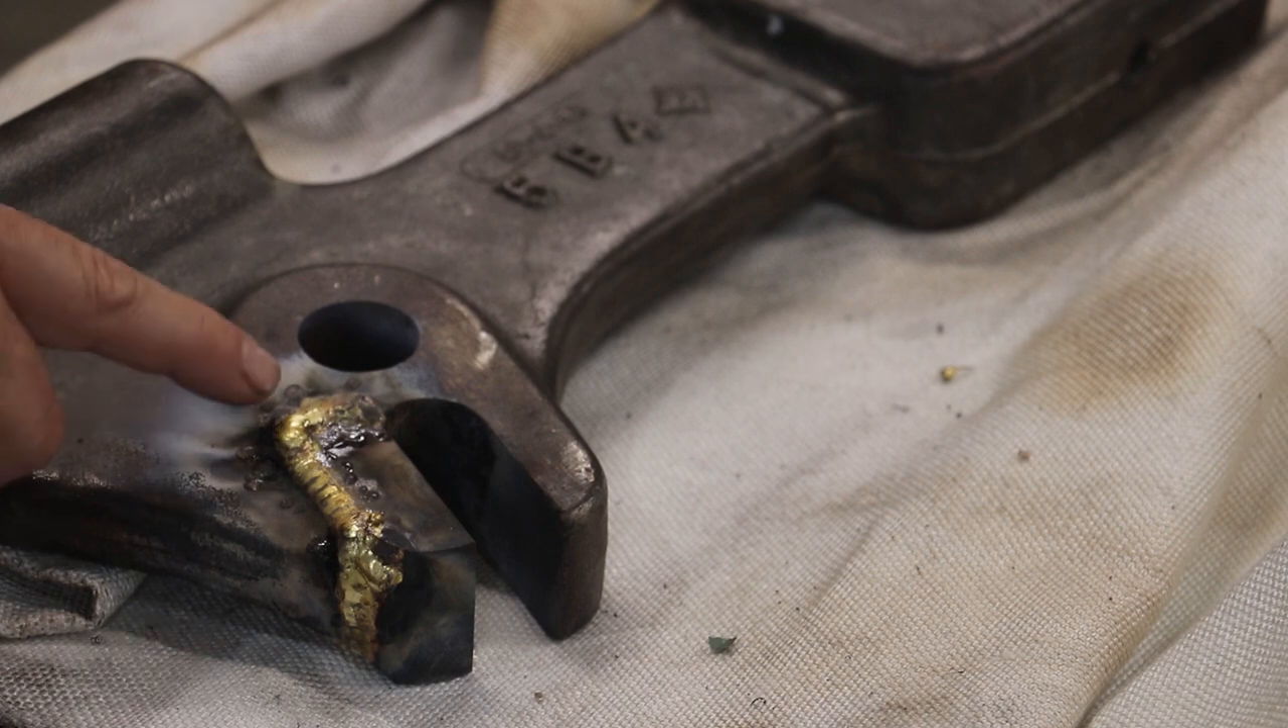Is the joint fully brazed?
Yes.